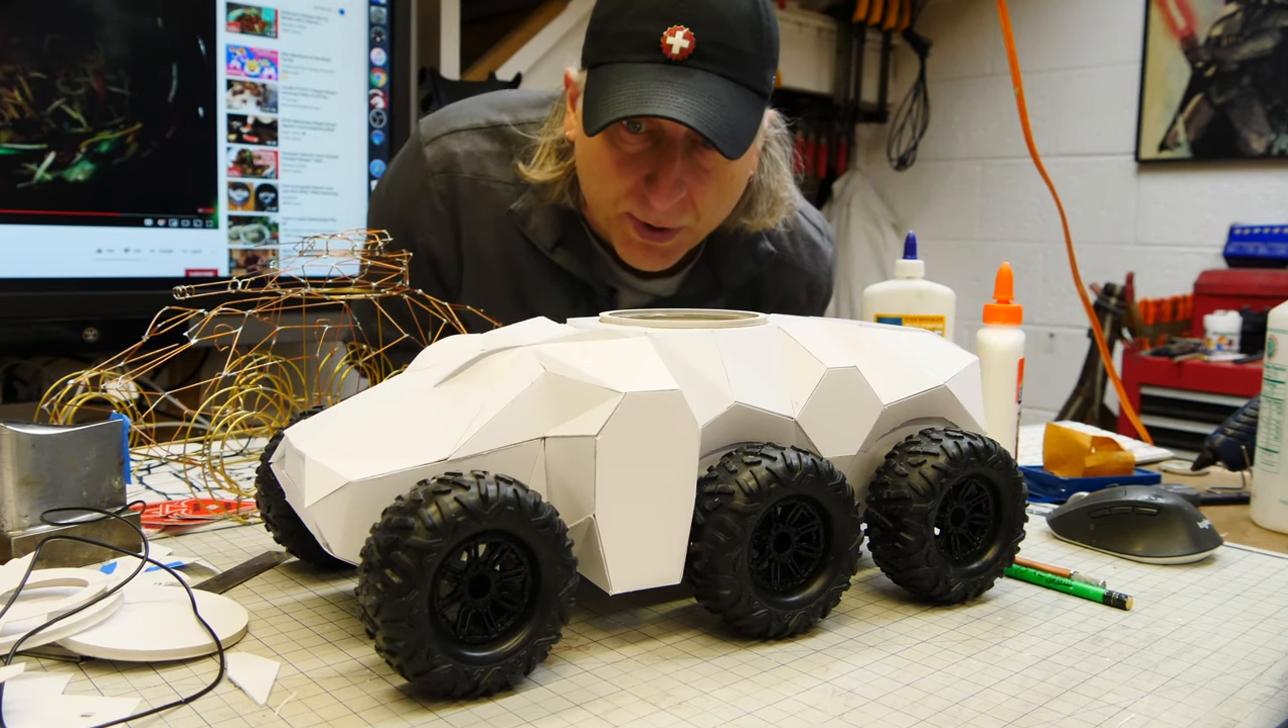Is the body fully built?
Yes.